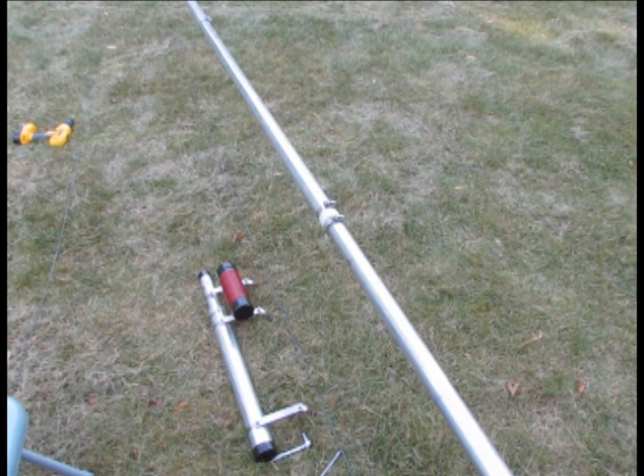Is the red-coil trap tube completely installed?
No.